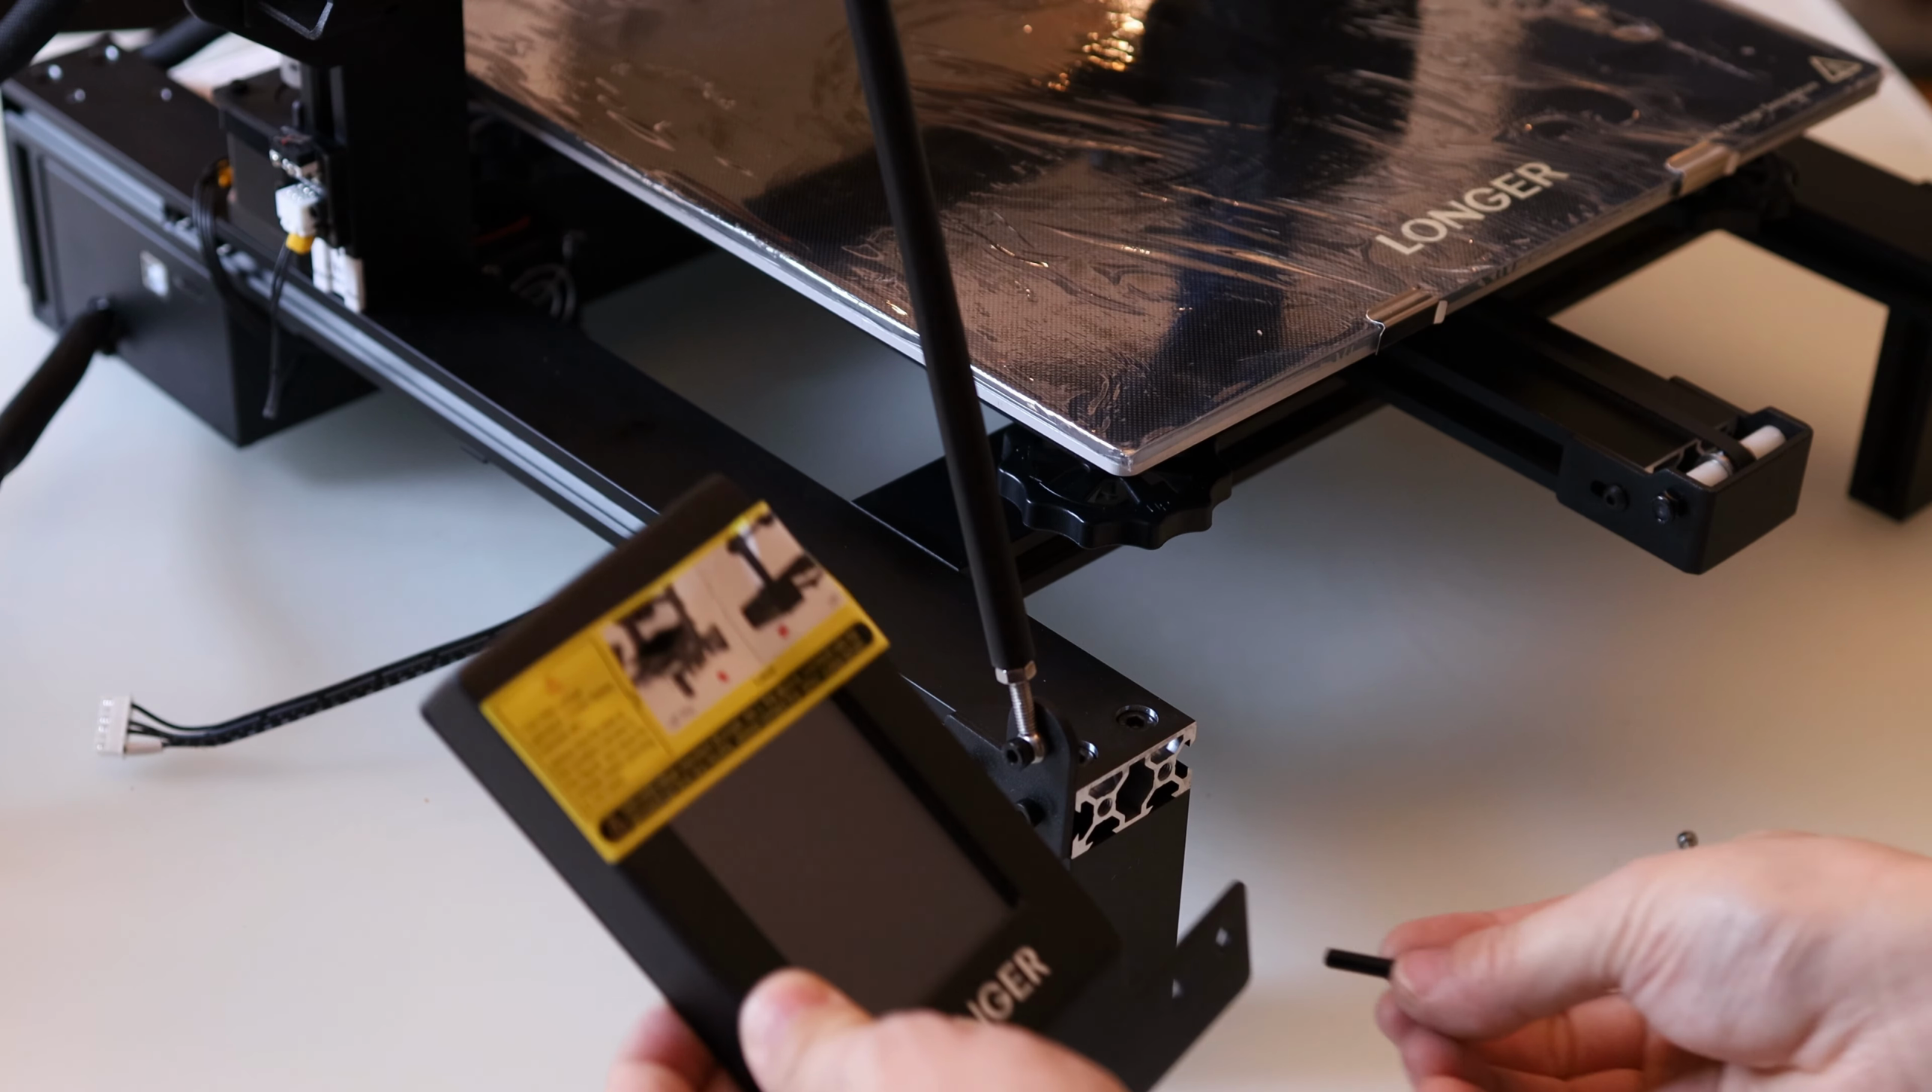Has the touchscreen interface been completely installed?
No.